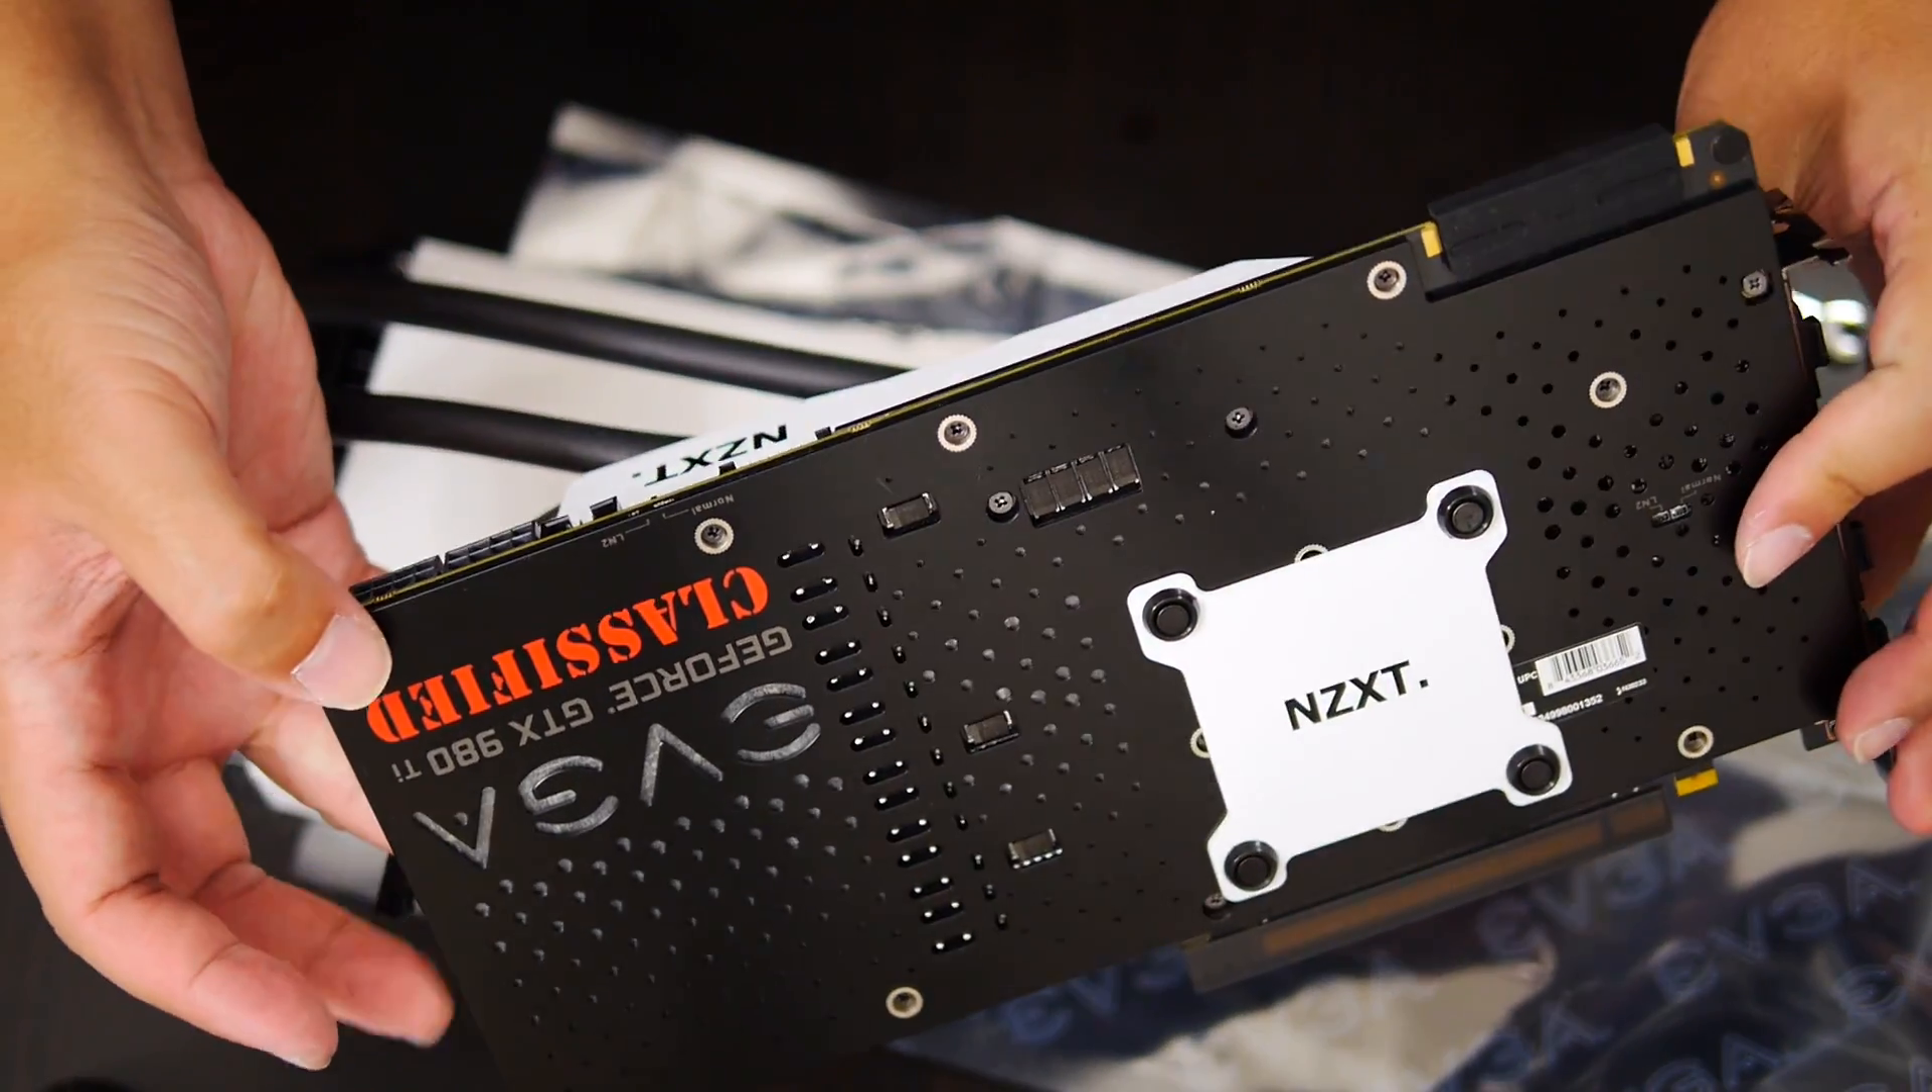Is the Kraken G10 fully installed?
Yes.